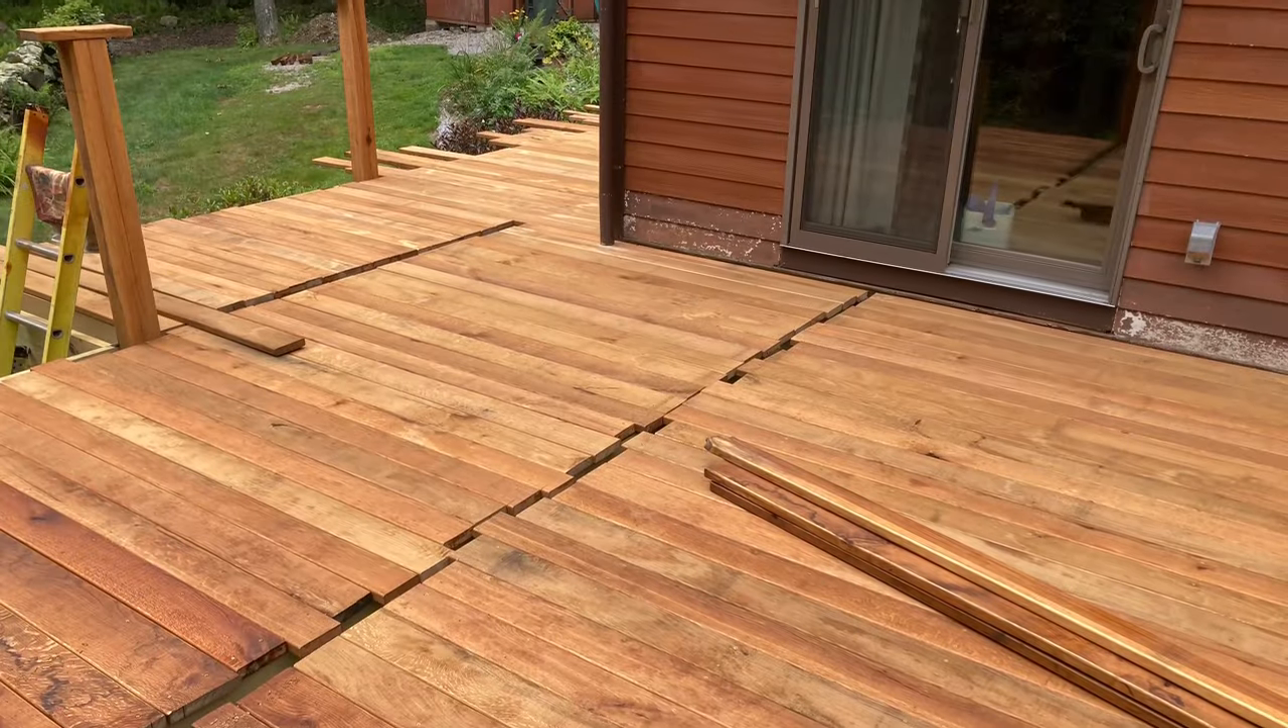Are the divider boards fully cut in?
No.